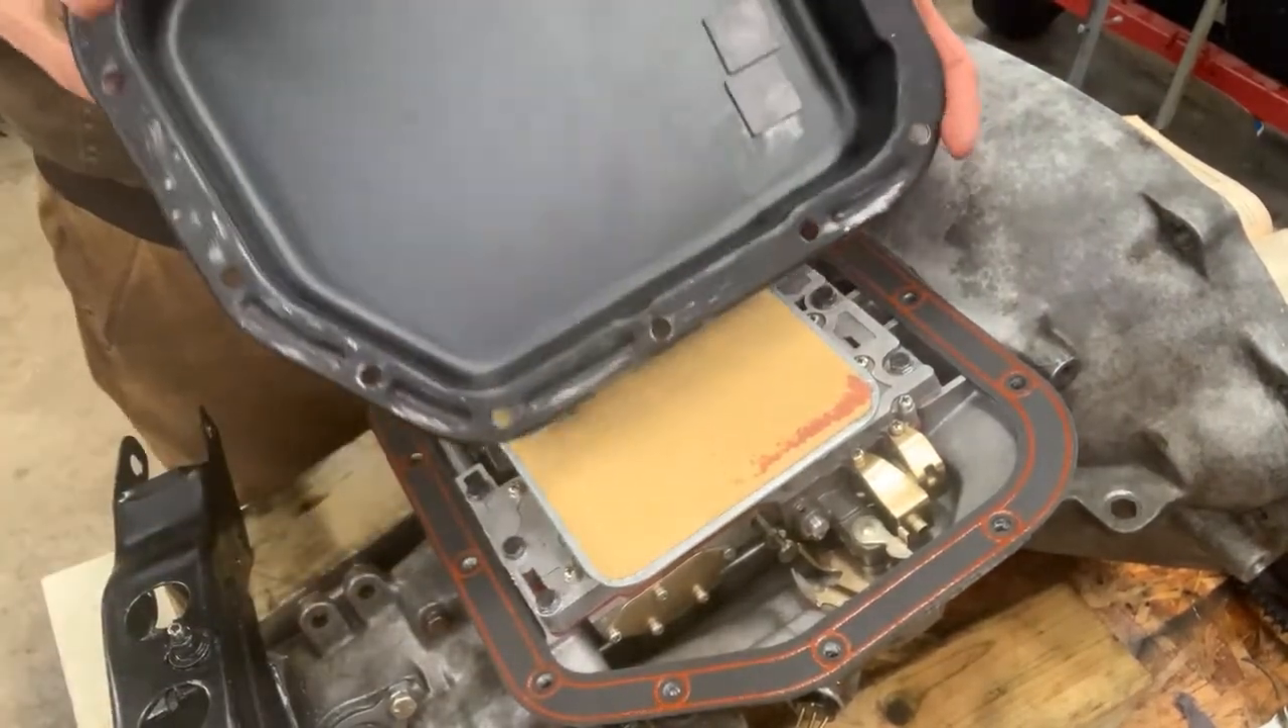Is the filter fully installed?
Yes.